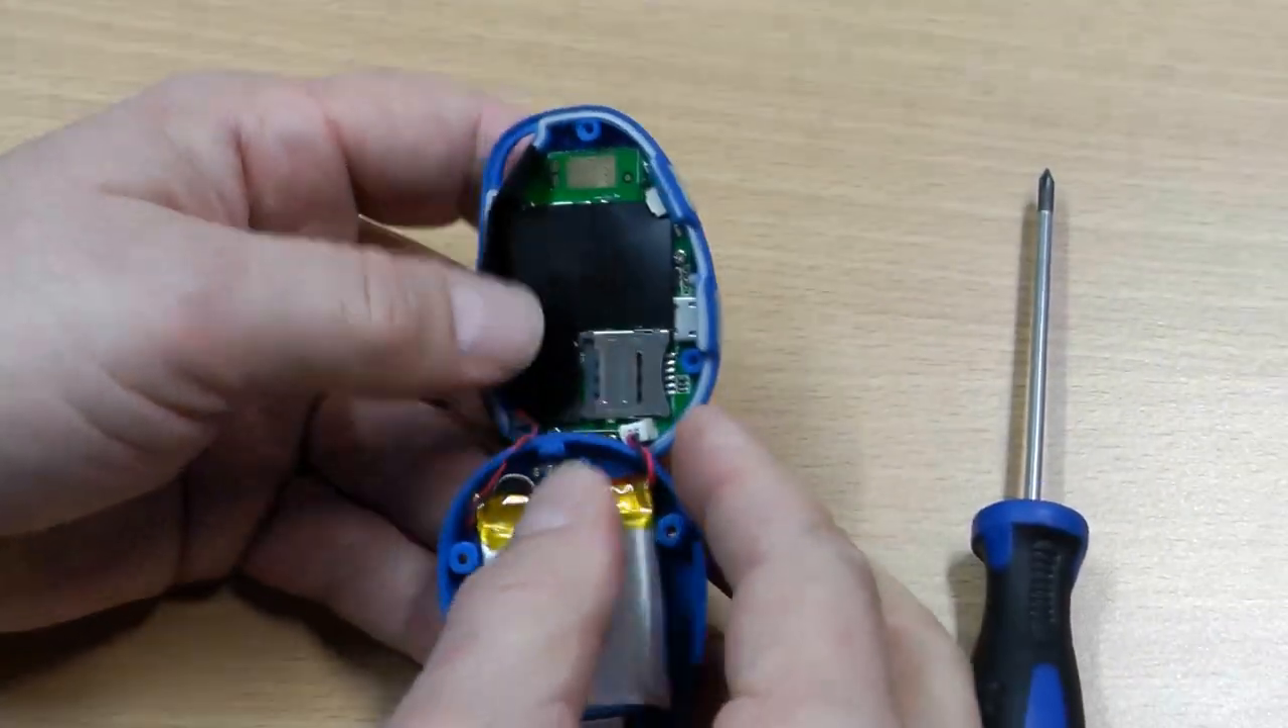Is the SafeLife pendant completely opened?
Yes.